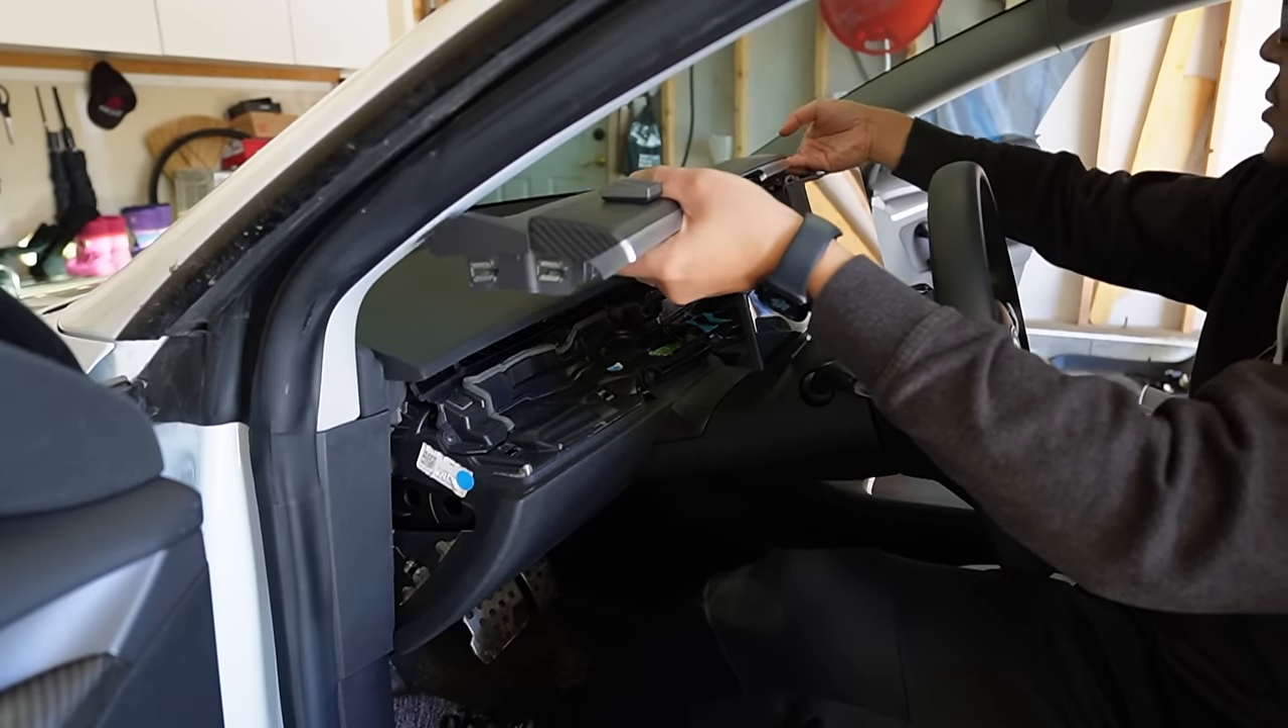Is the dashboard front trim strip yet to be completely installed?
Yes.